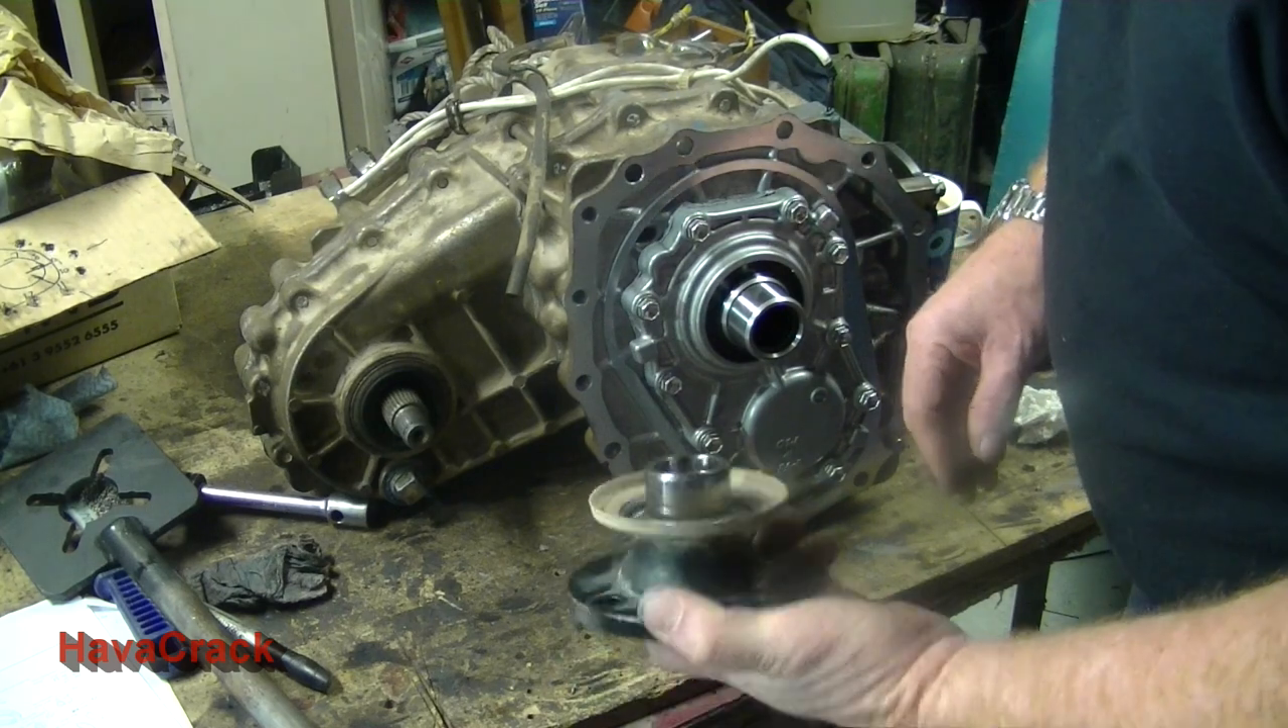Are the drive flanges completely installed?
No.